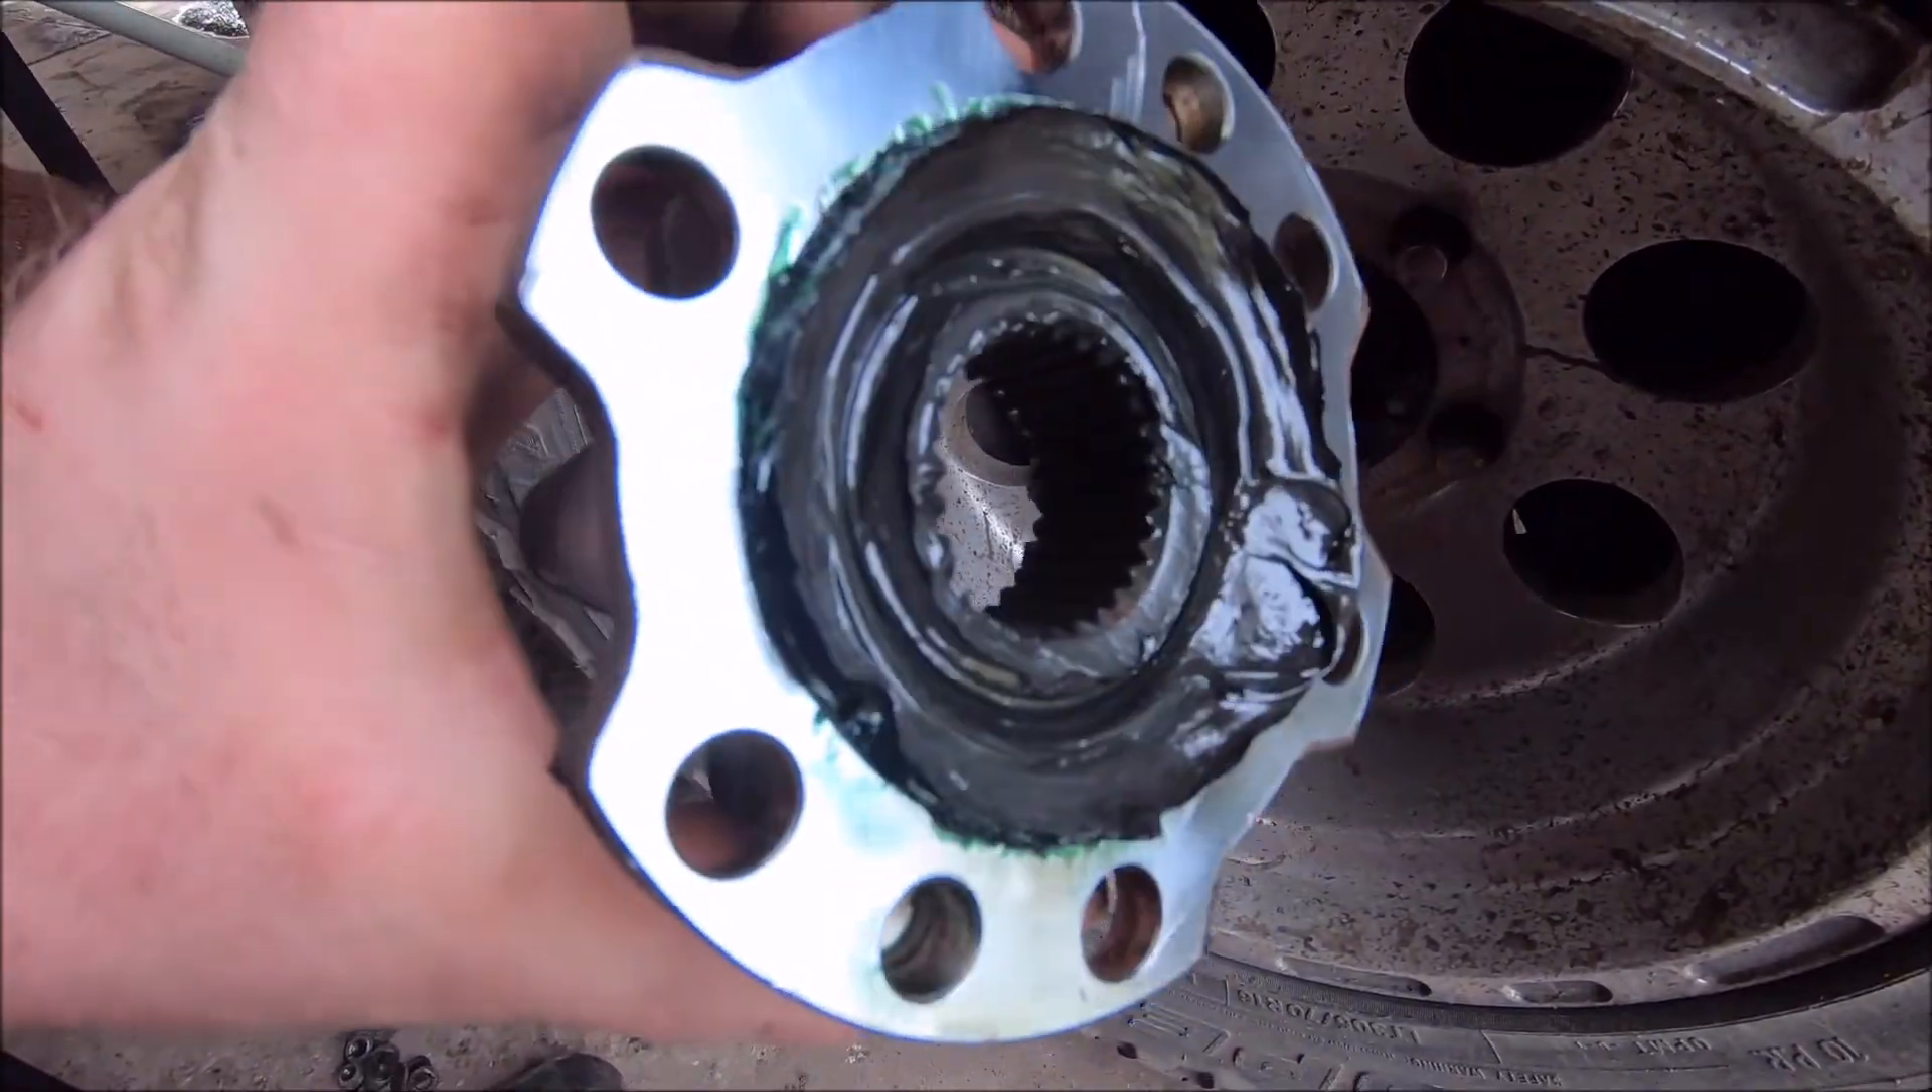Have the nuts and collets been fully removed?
Yes.